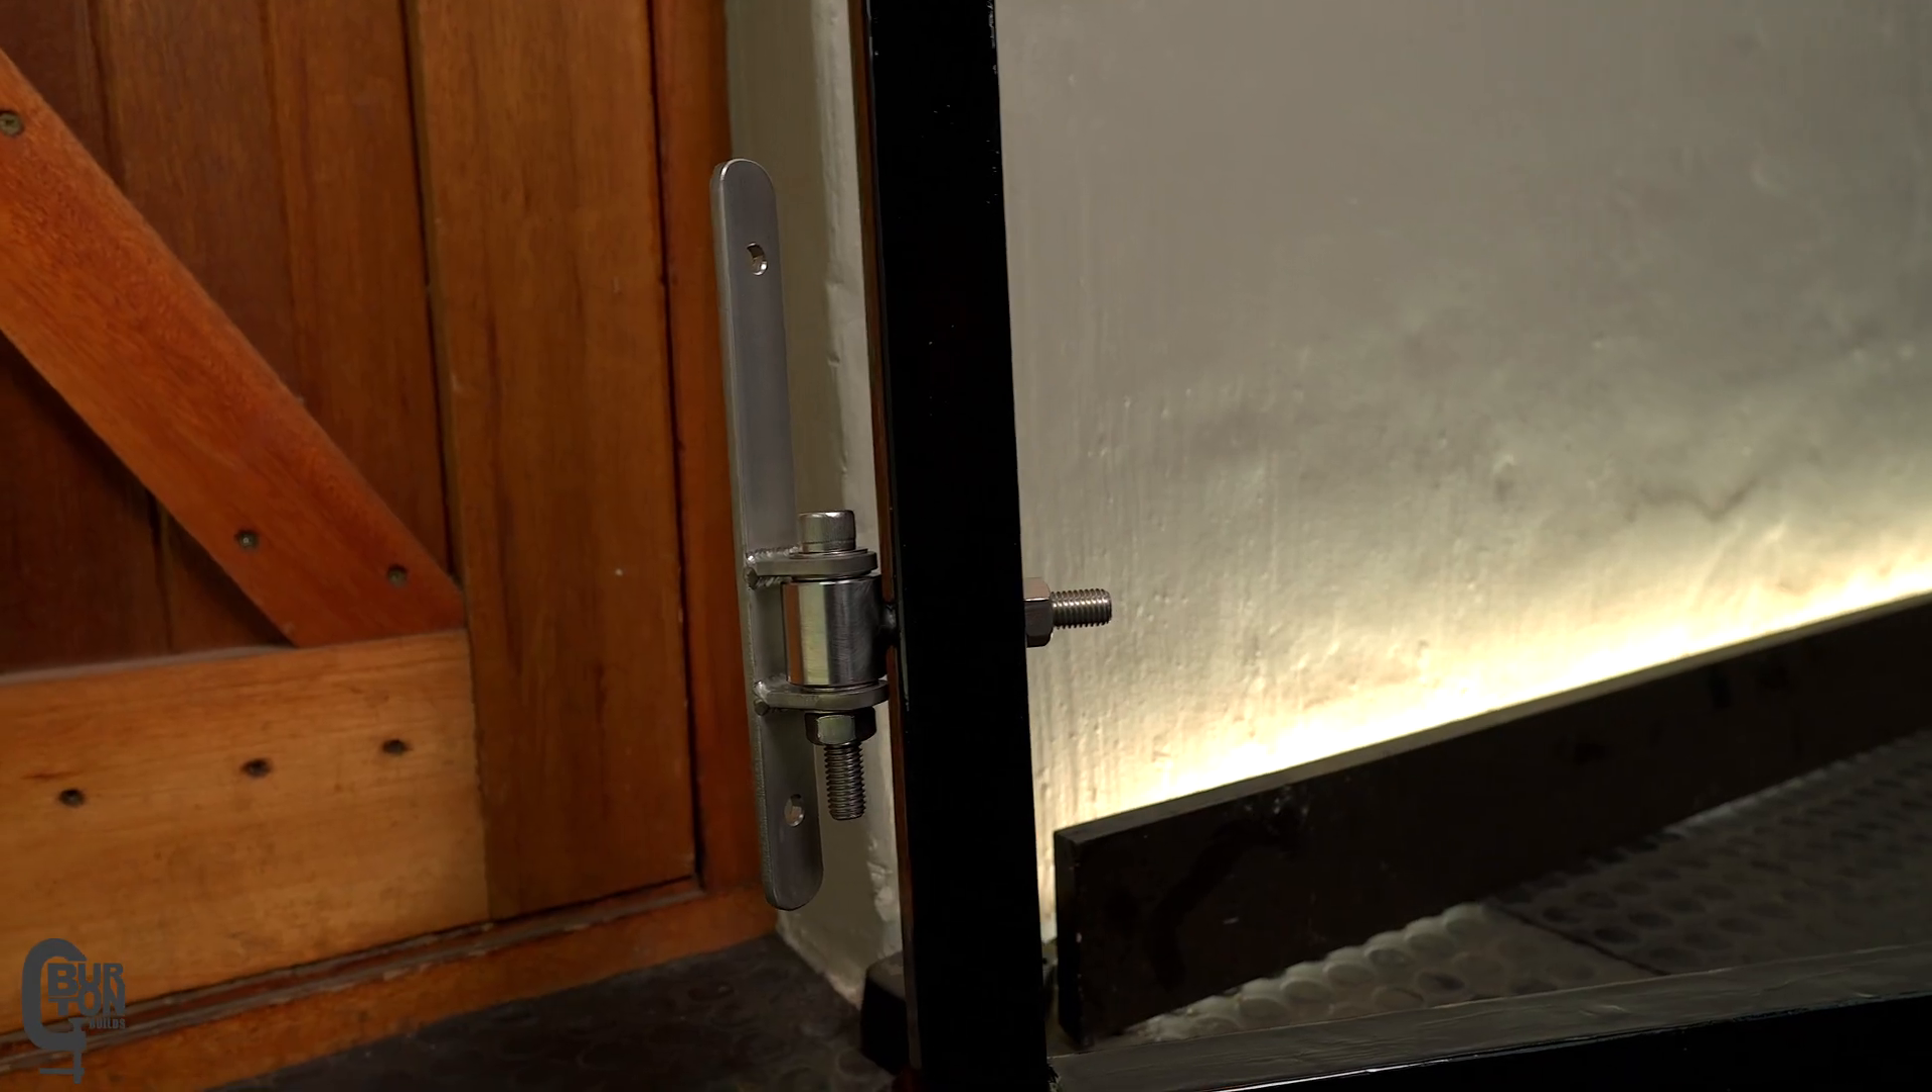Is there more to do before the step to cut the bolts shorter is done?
Yes.